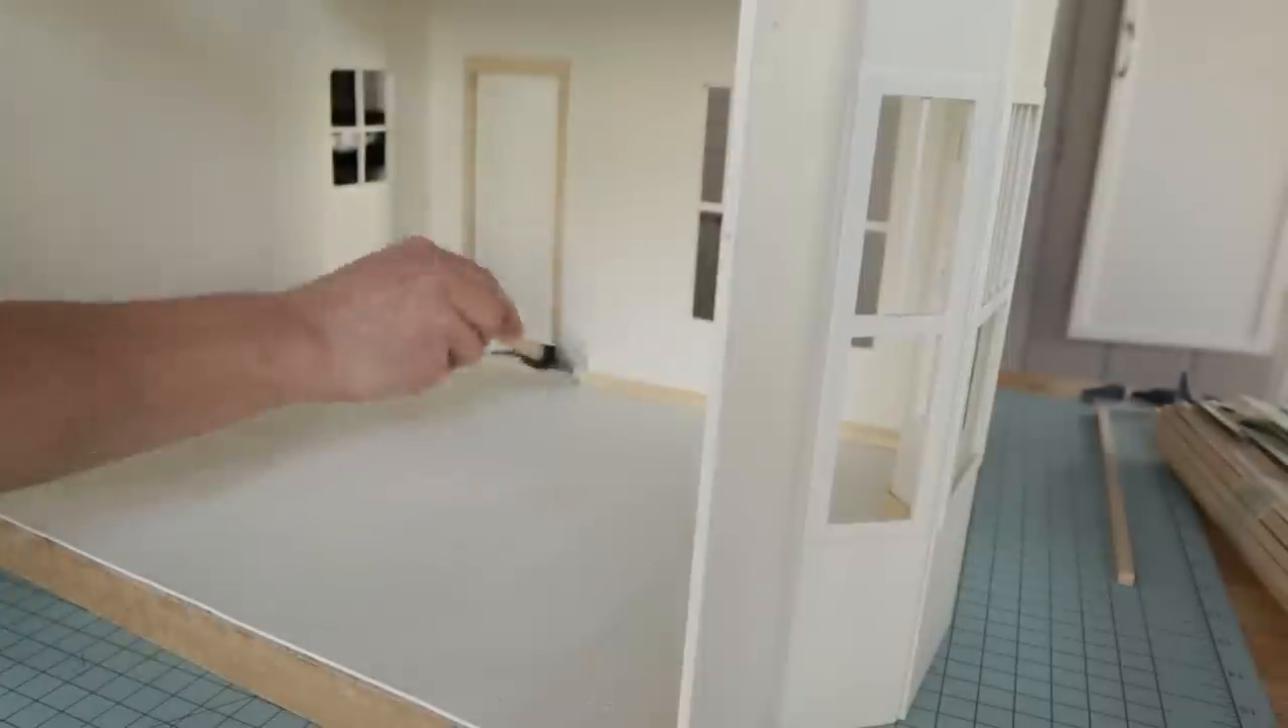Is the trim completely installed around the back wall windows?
No.